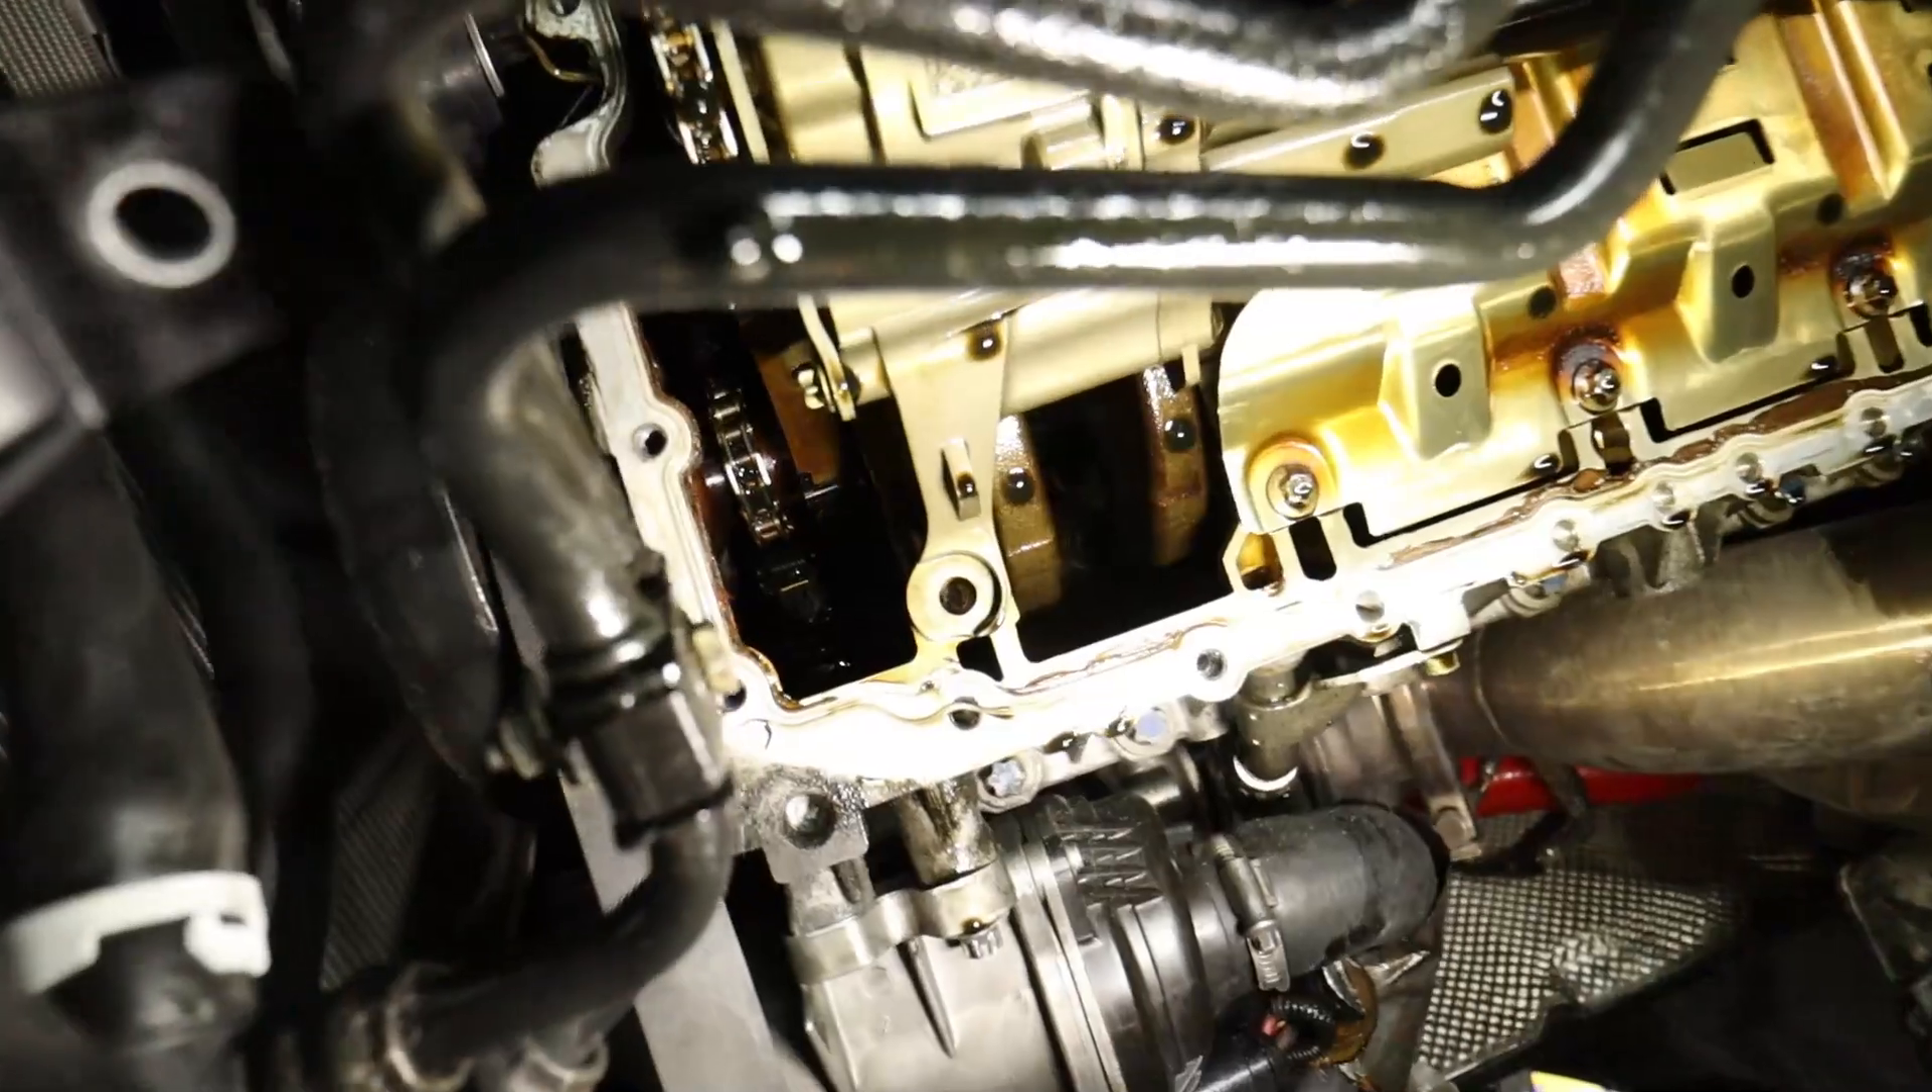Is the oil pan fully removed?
Yes.